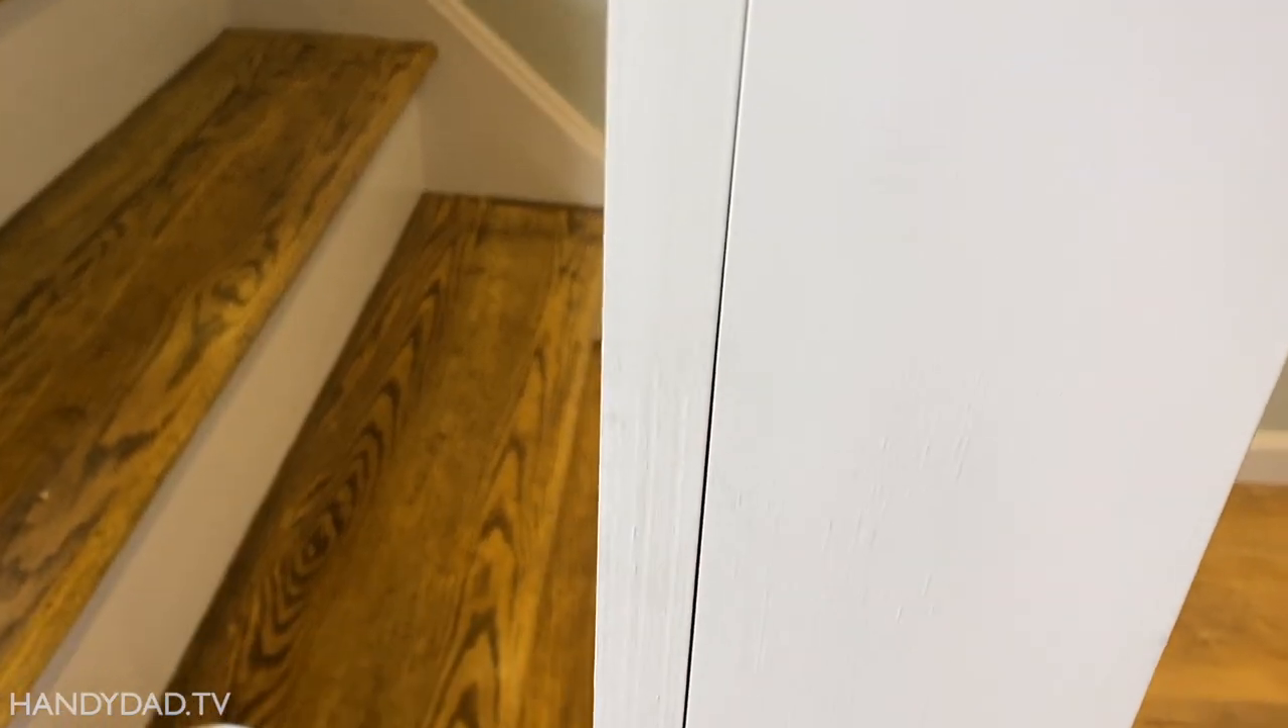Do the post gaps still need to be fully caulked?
Yes.